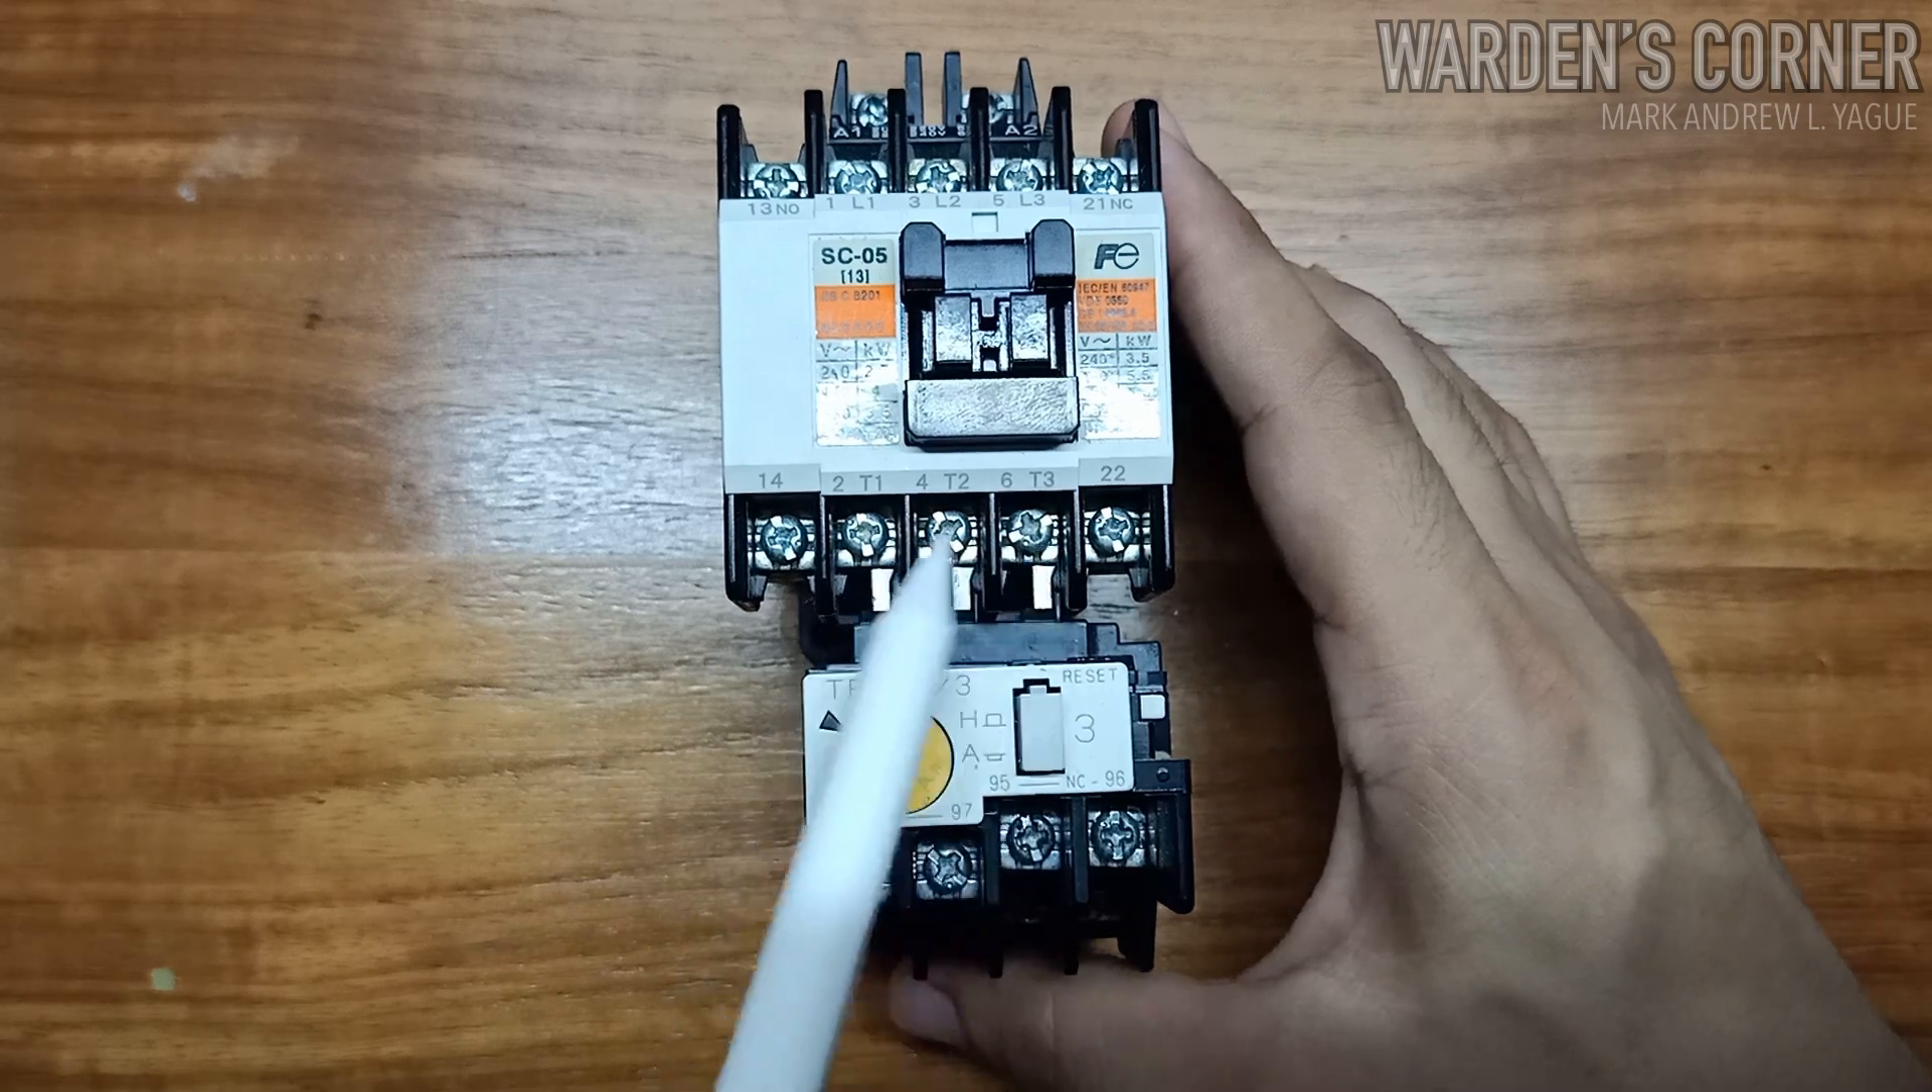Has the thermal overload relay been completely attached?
Yes.